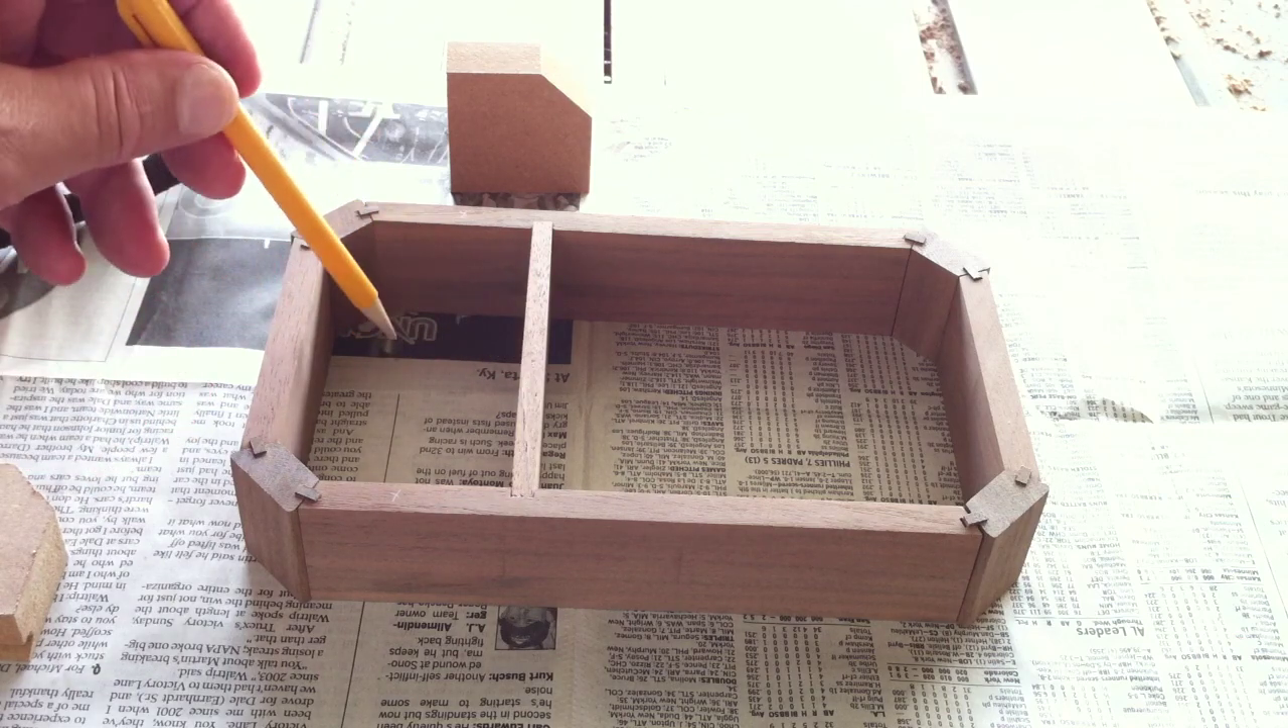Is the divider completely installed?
Yes.